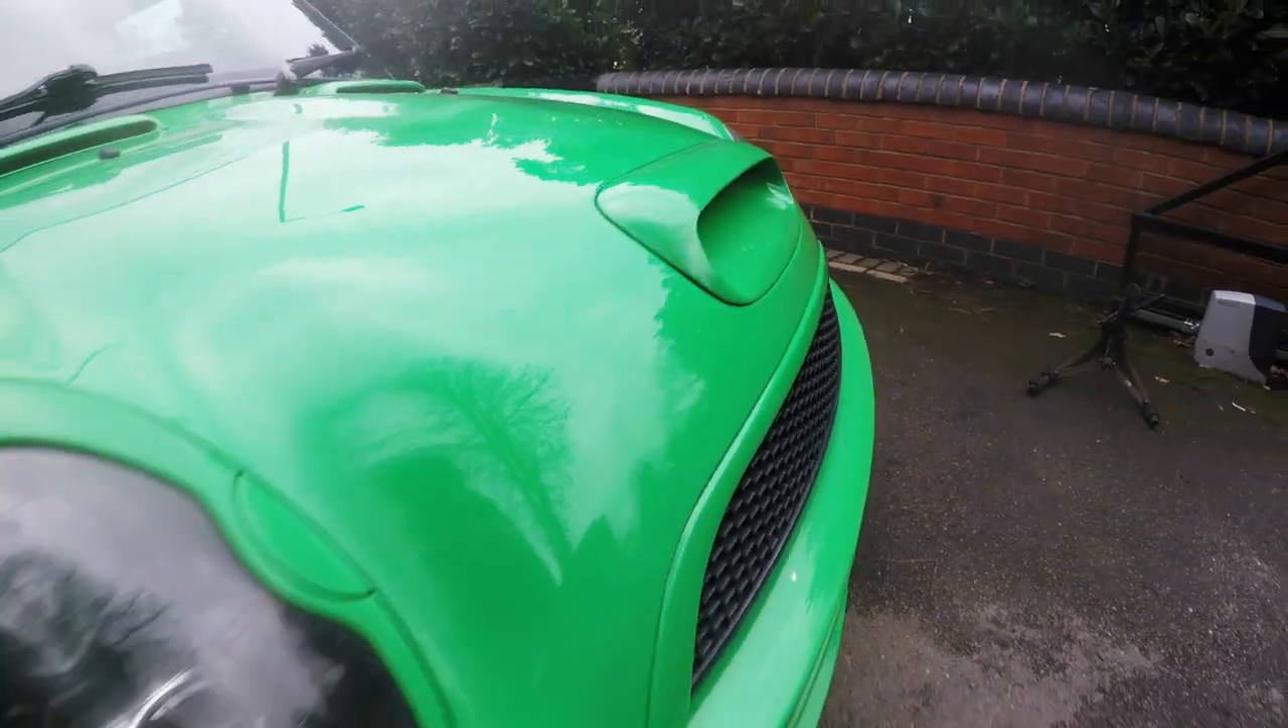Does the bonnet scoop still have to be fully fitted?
No.